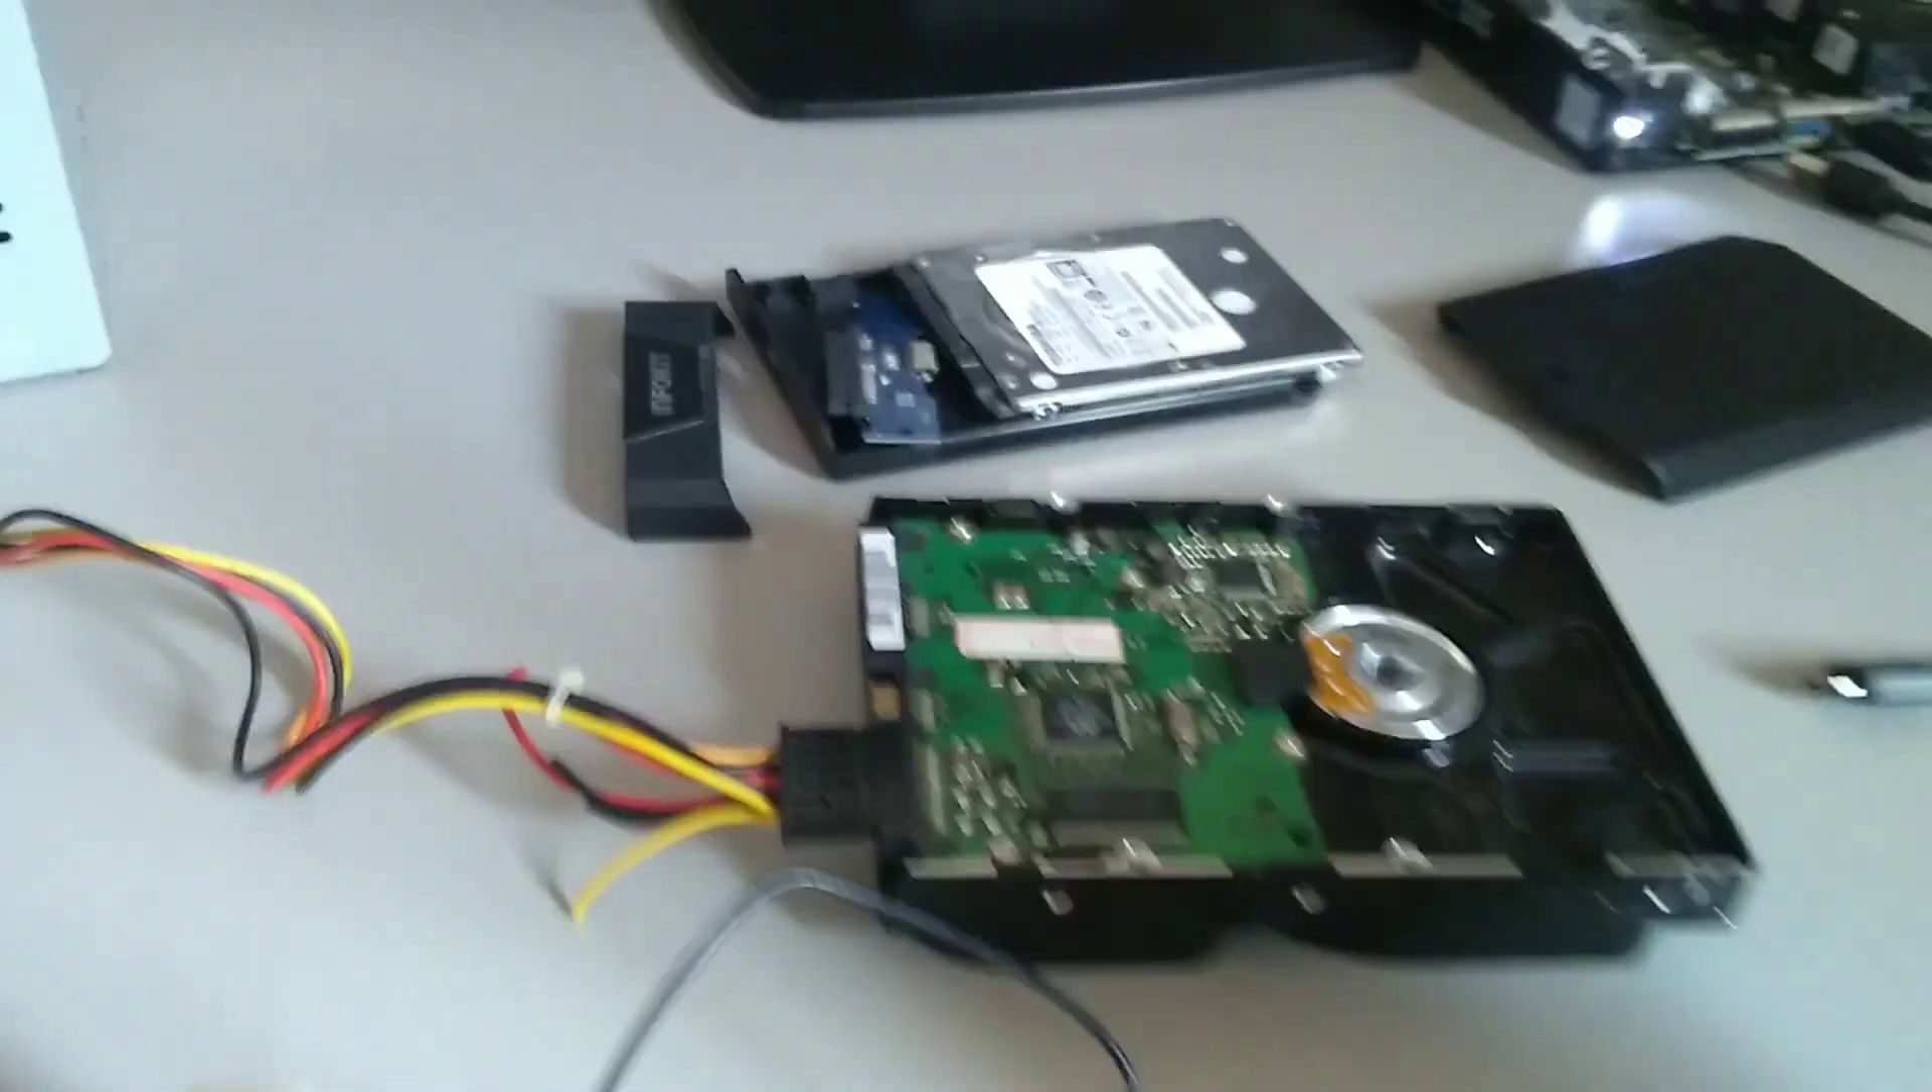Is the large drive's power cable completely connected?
Yes.